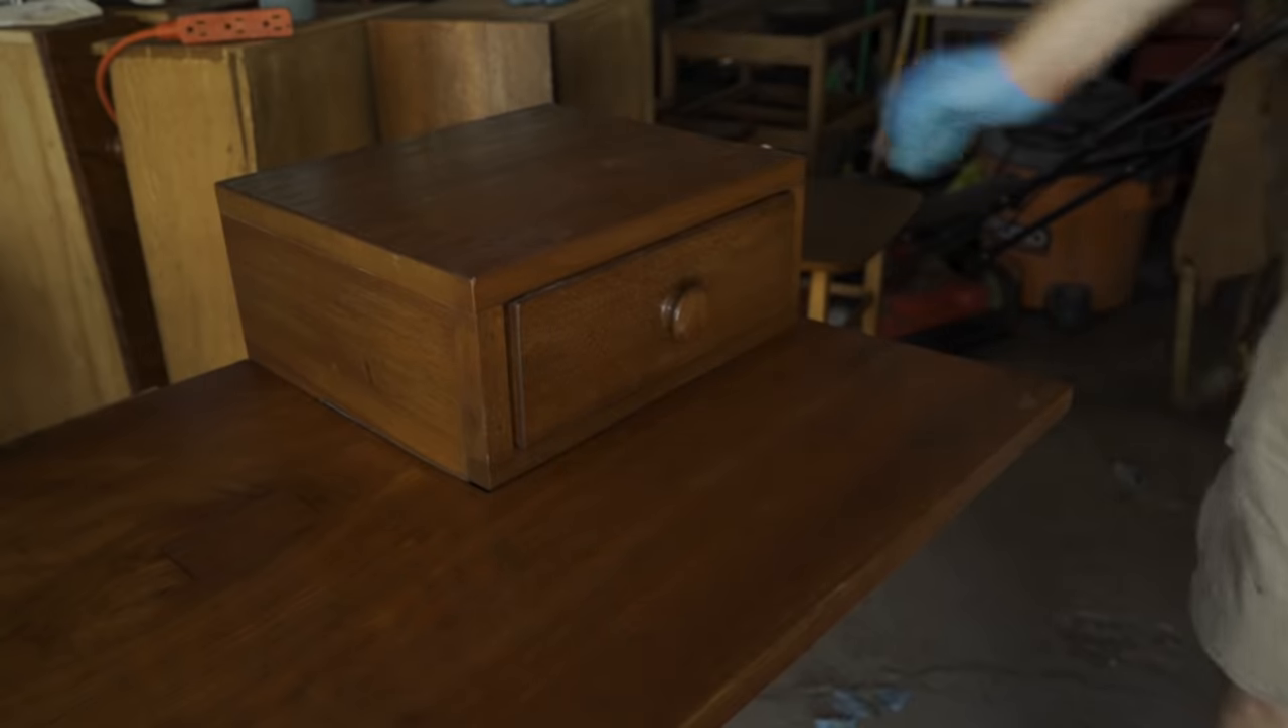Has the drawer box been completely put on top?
Yes.